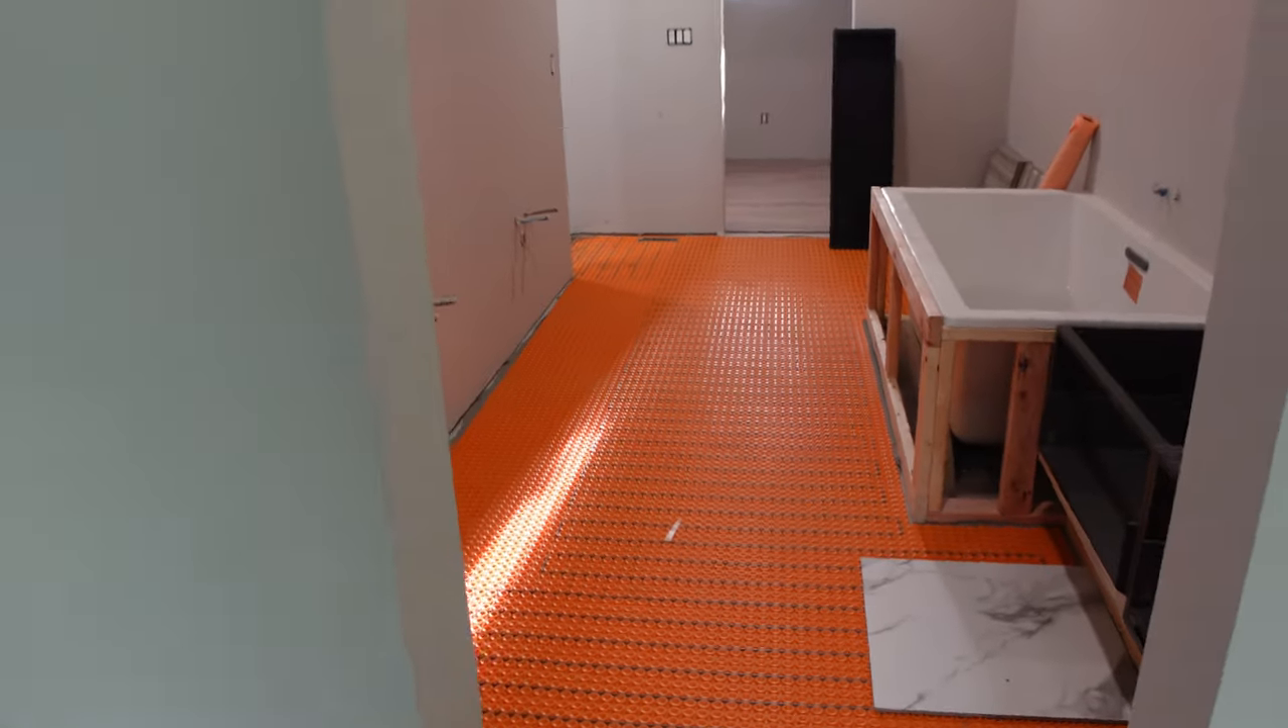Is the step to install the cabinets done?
No.